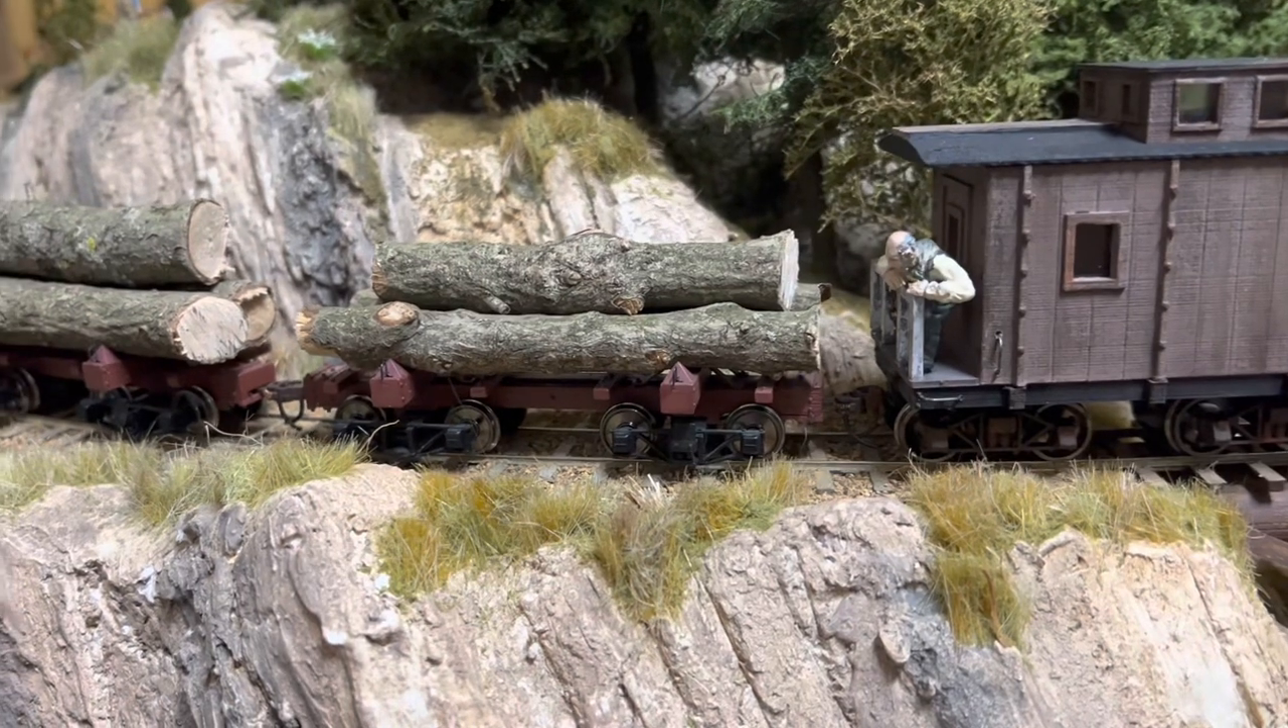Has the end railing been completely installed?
Yes.